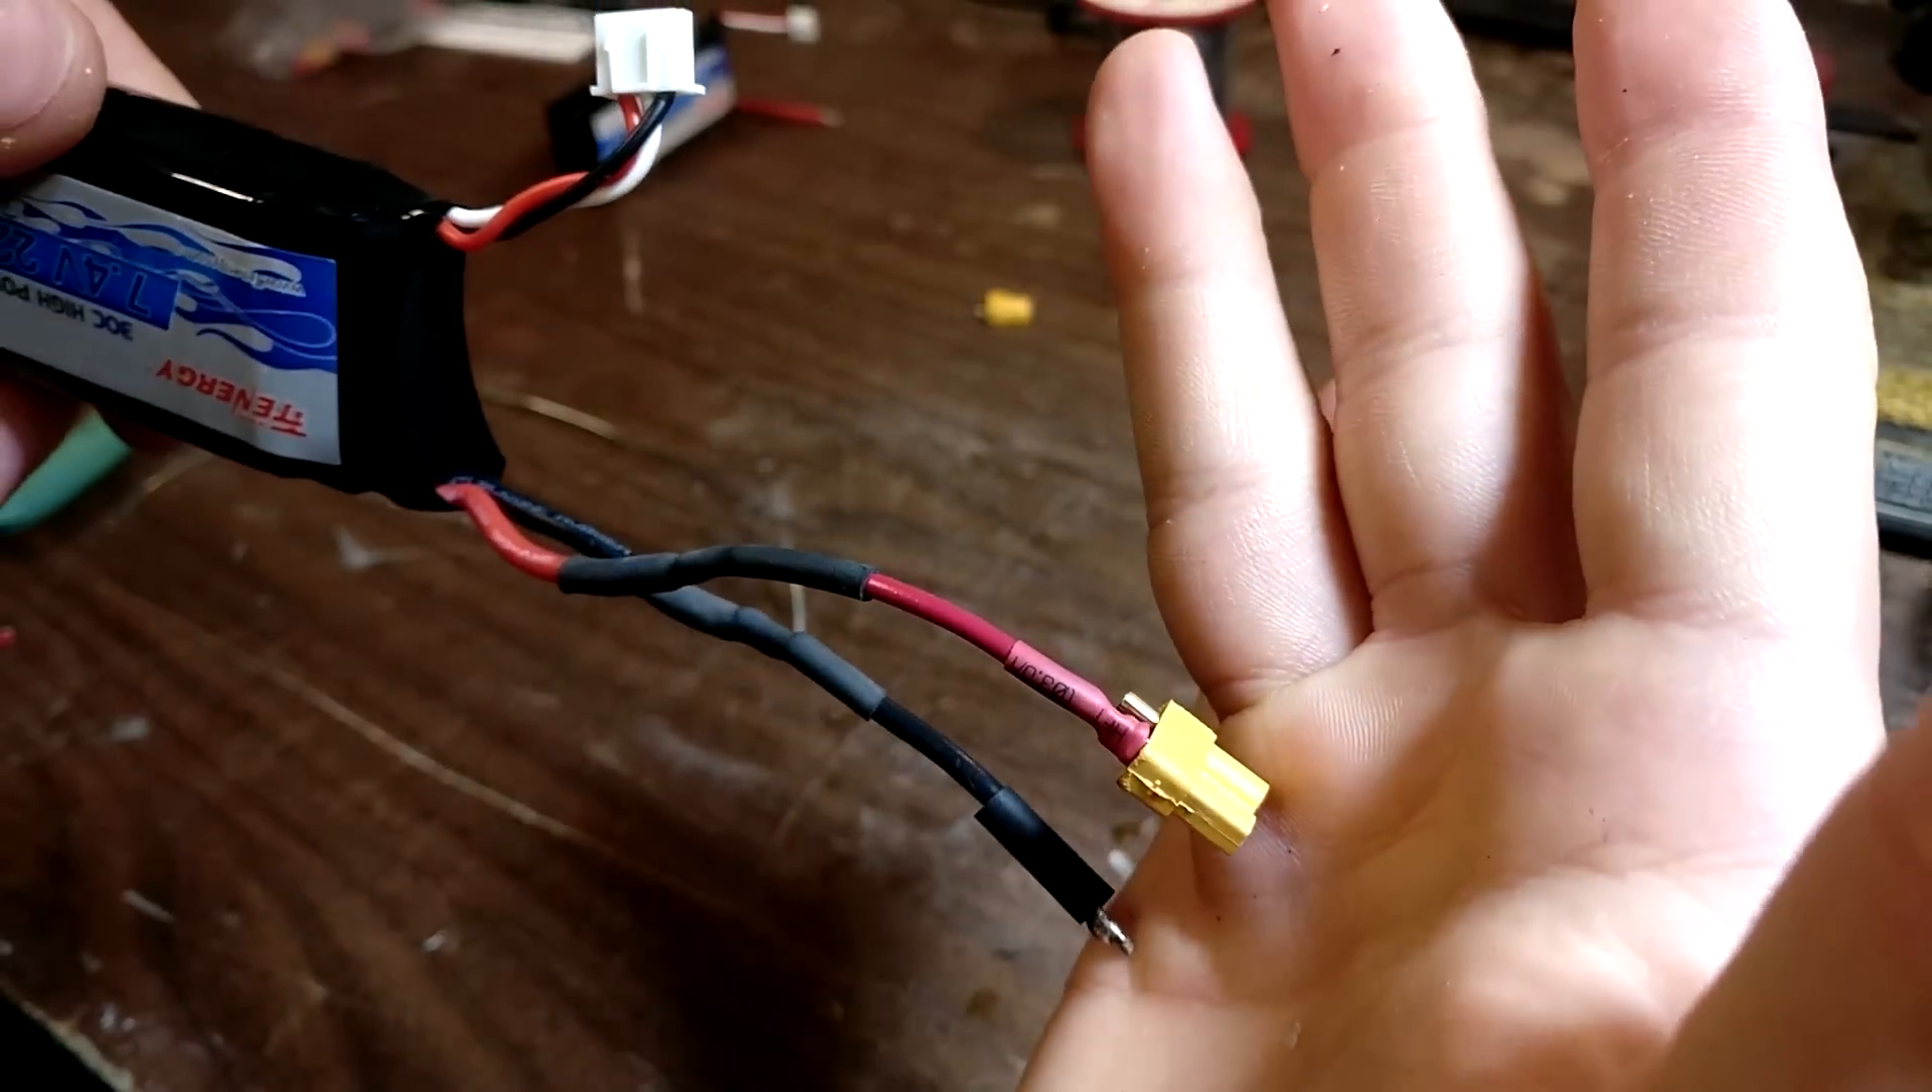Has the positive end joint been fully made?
Yes.